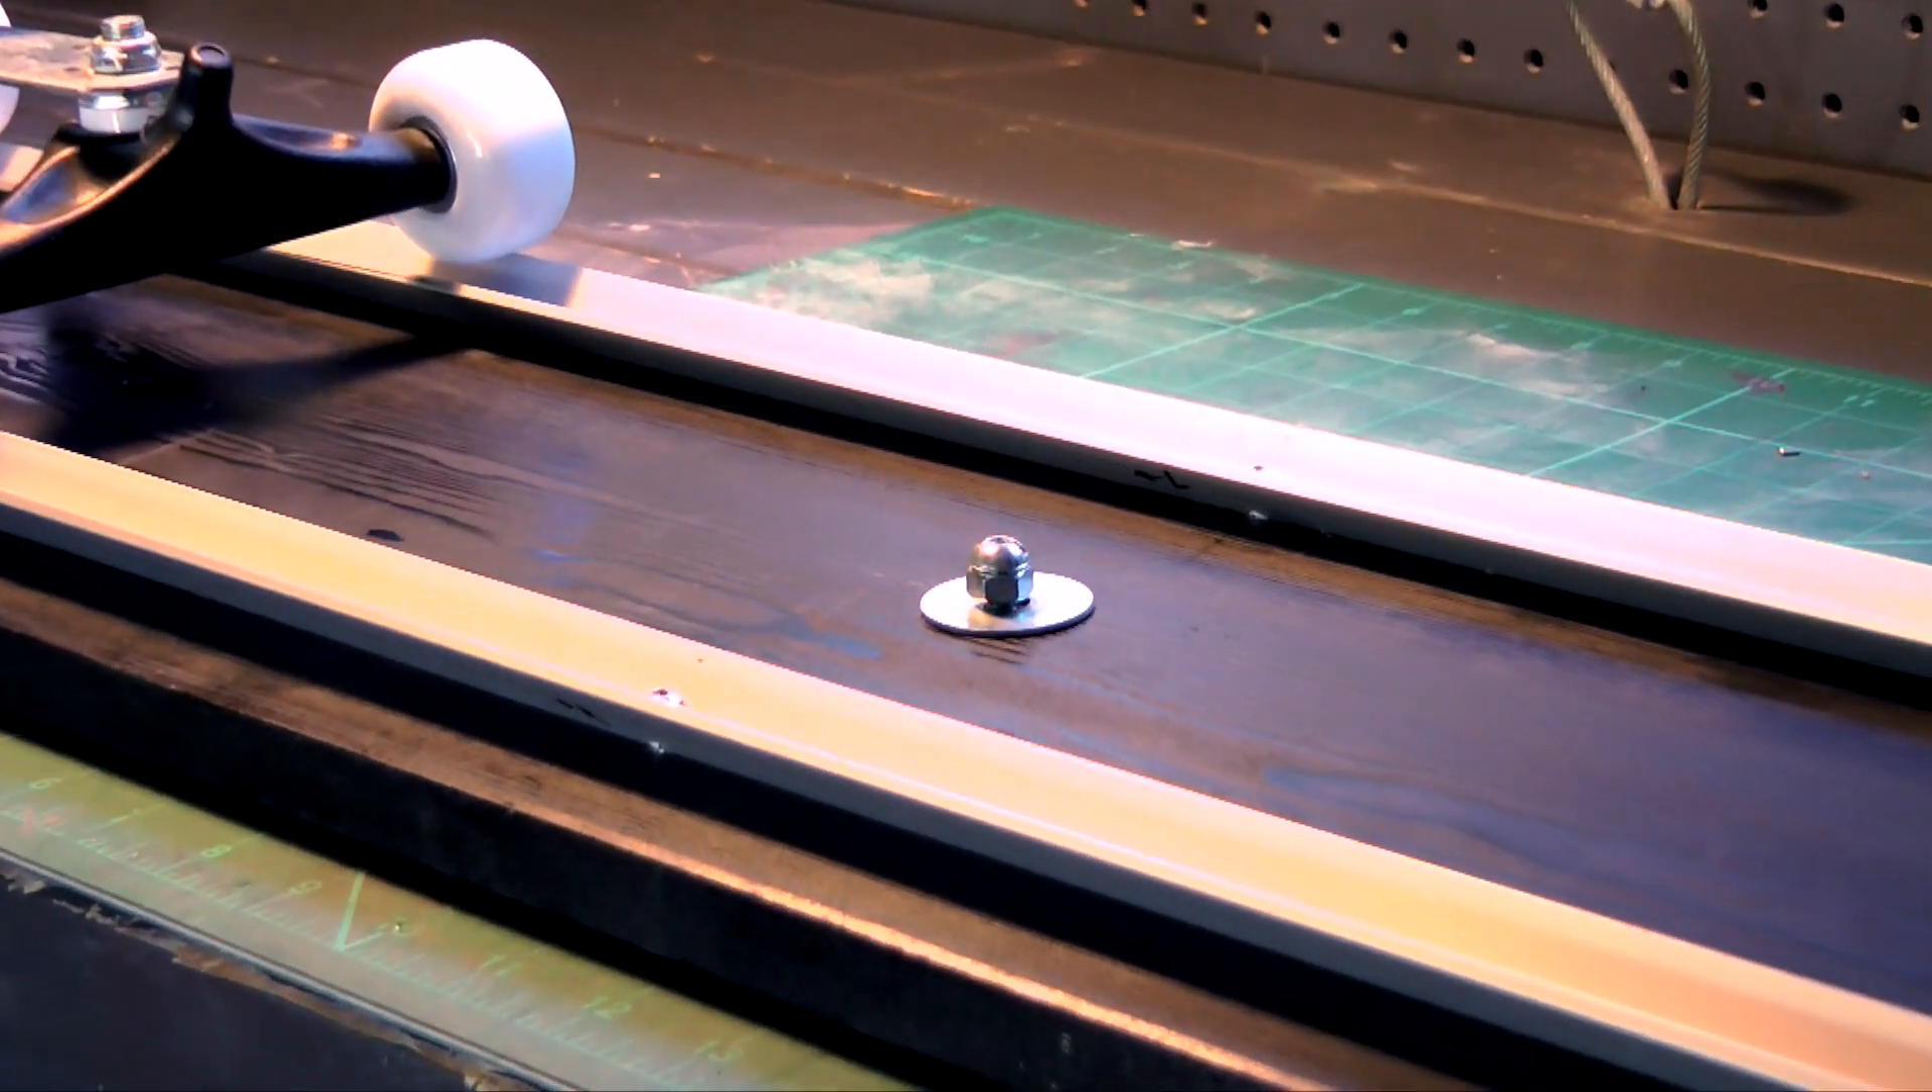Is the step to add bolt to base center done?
Yes.